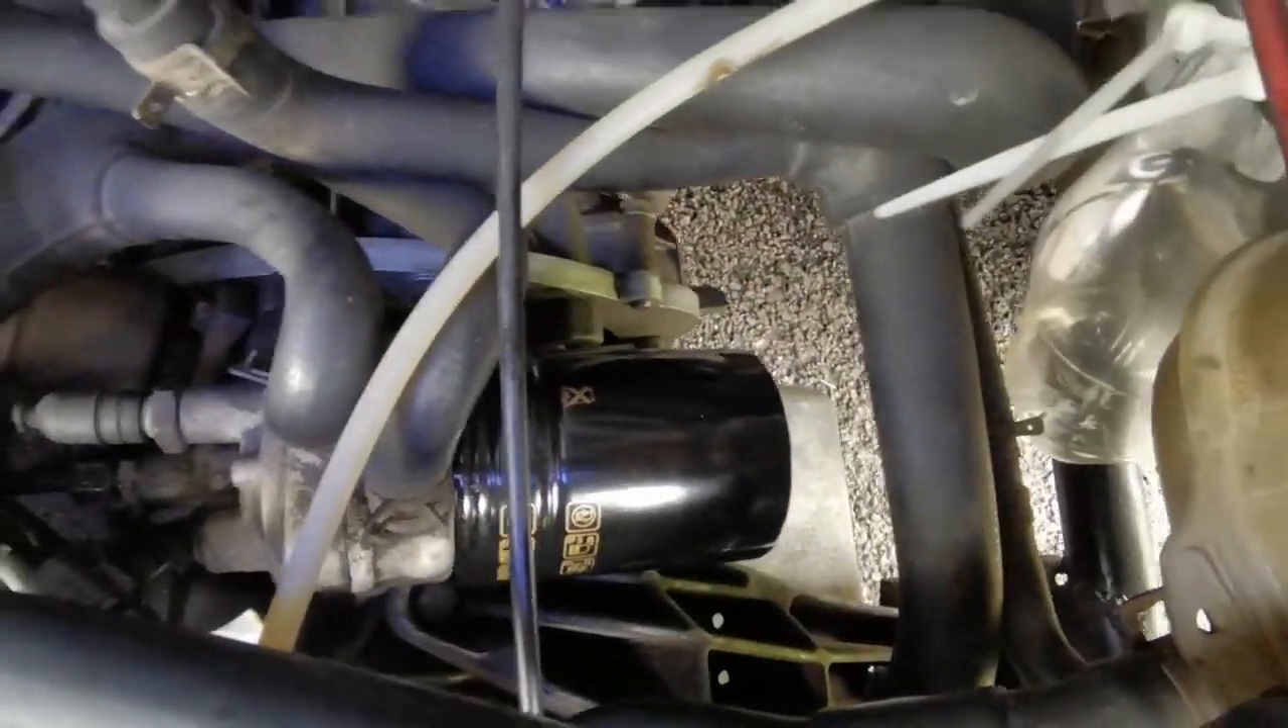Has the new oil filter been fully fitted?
Yes.